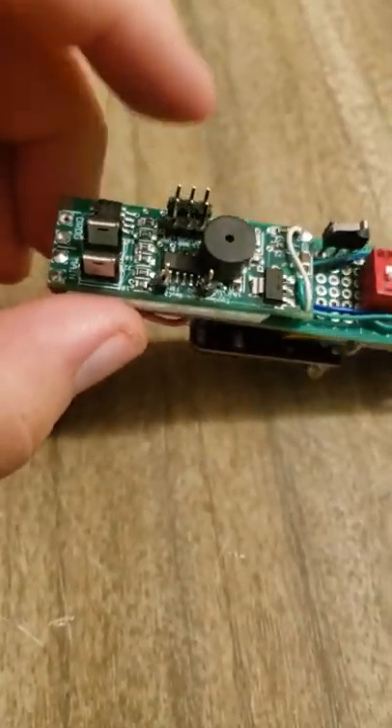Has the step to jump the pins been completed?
No.